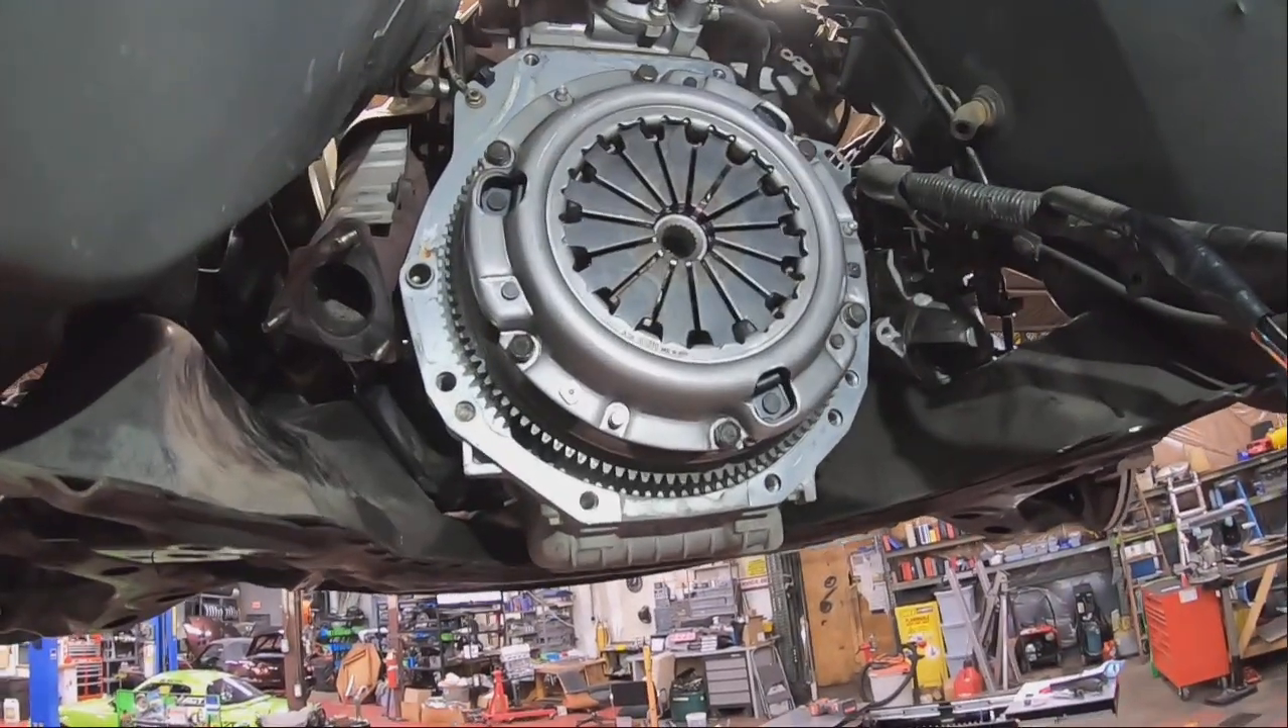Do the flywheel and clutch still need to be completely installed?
No.